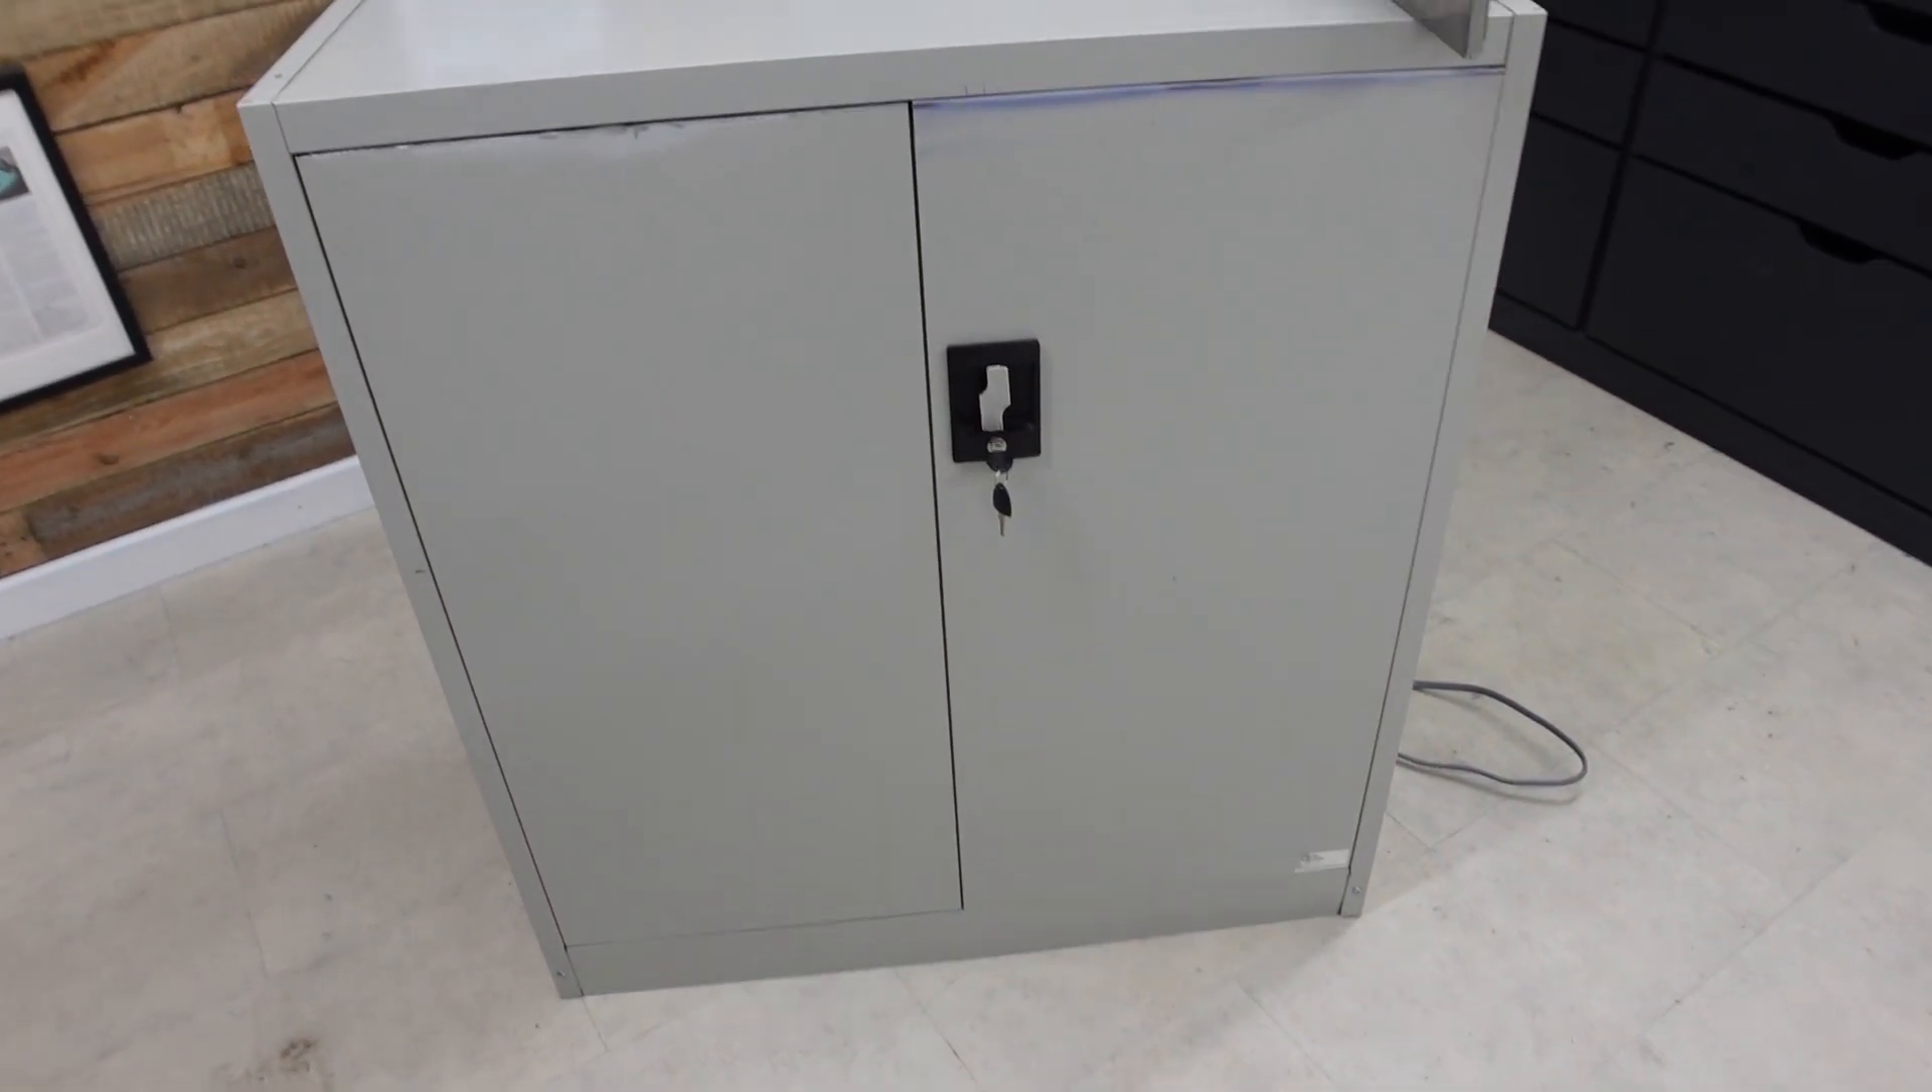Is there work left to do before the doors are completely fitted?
No.